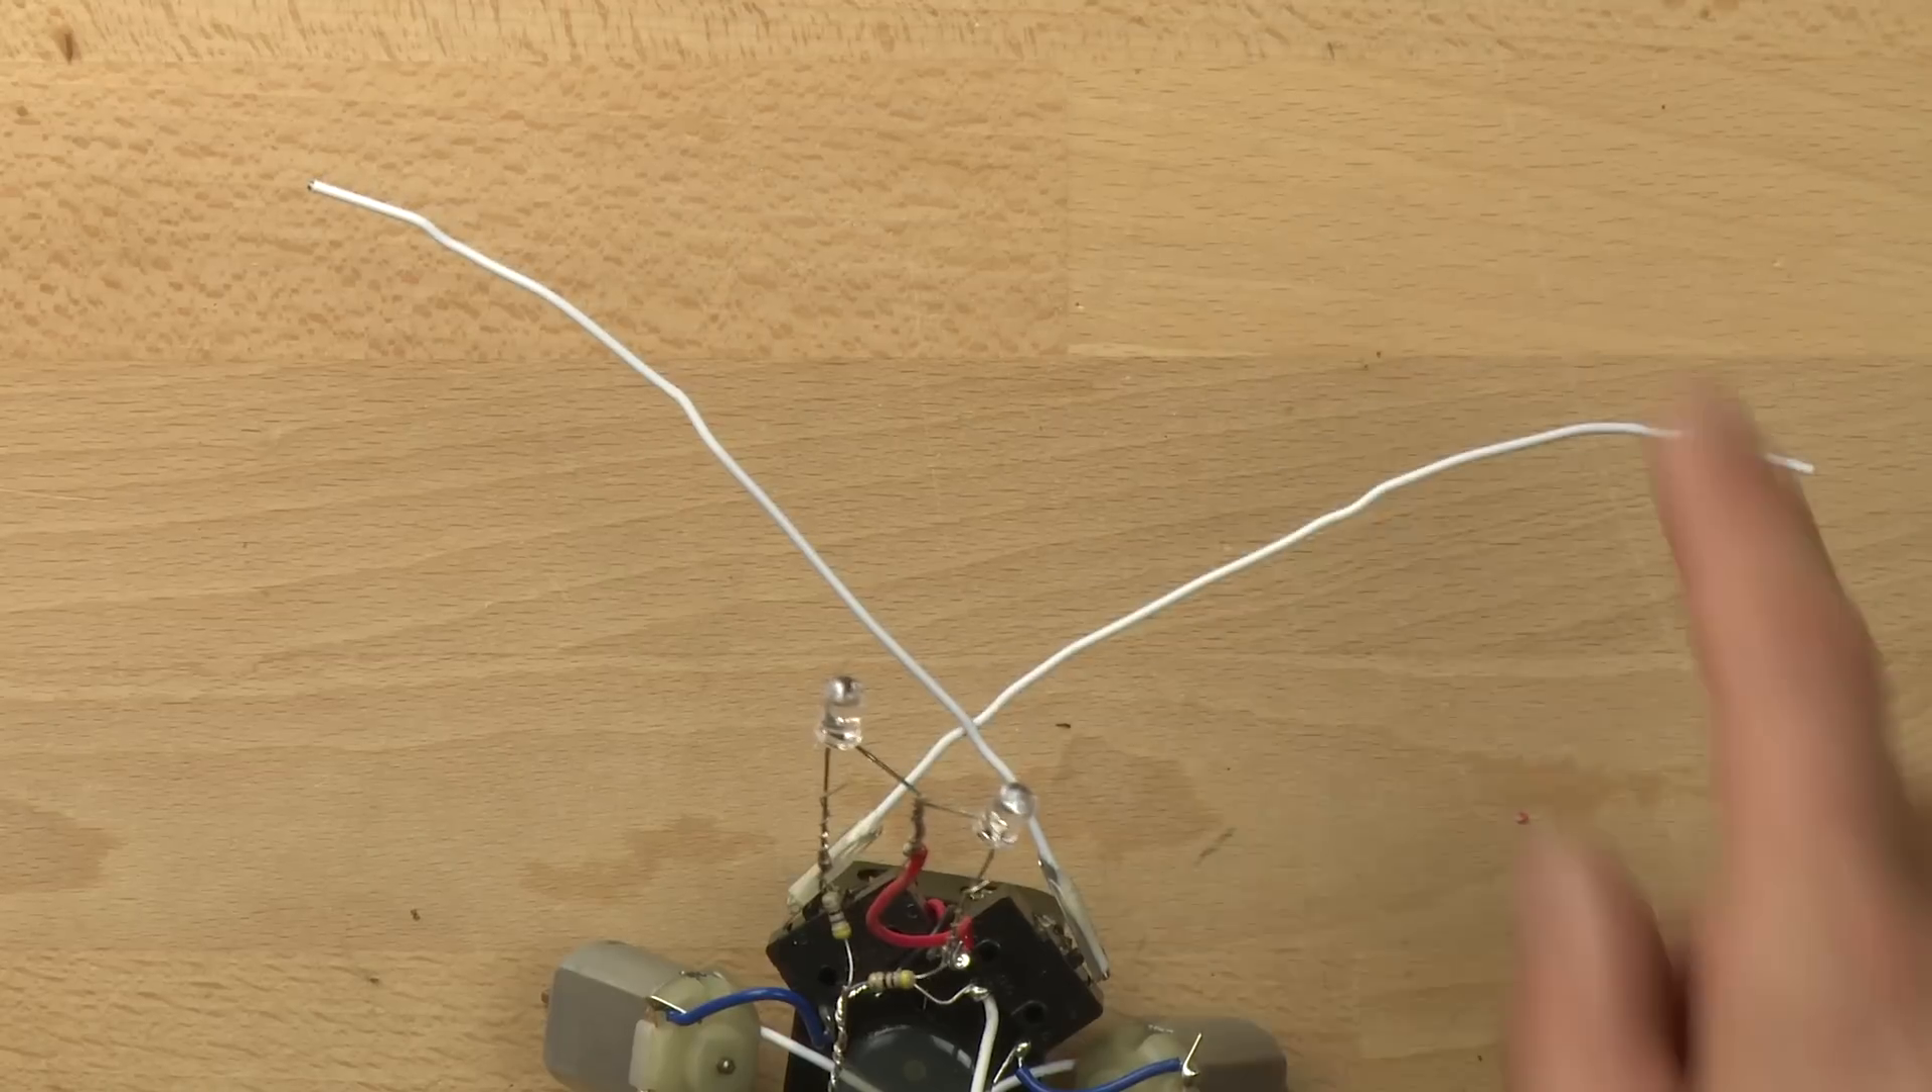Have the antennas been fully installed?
Yes.